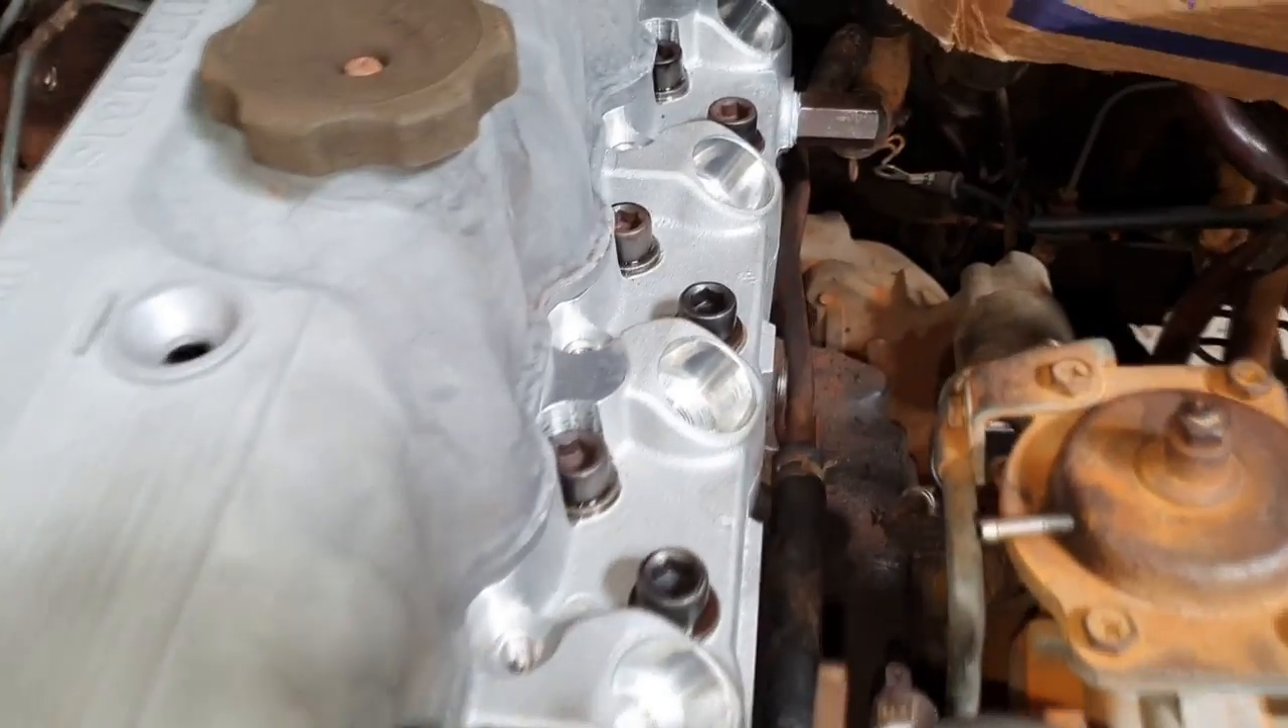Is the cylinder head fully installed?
Yes.